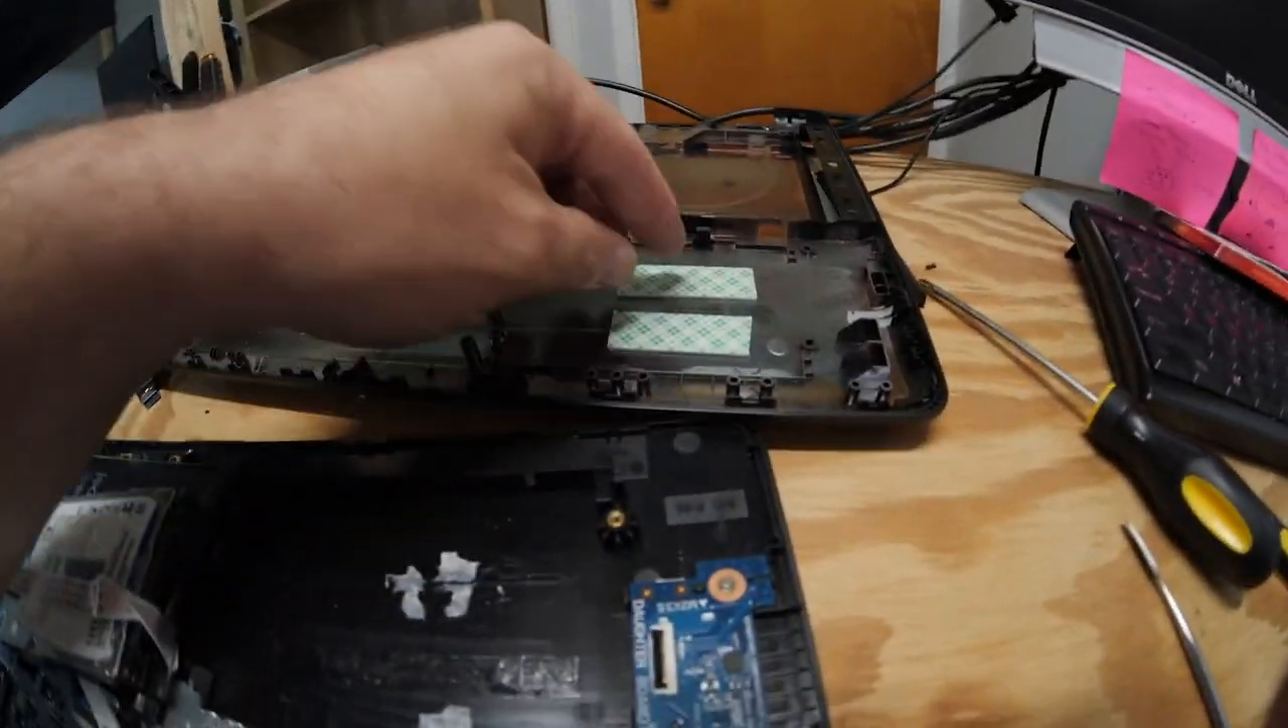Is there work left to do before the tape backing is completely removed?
Yes.